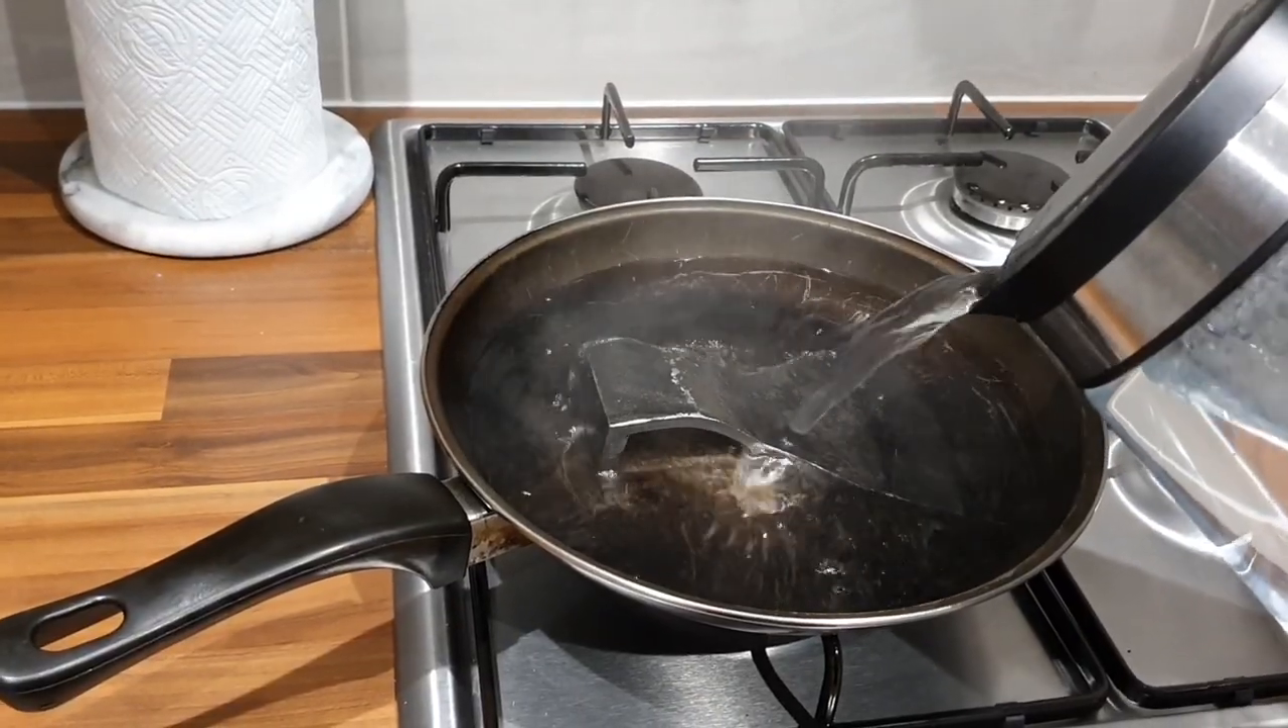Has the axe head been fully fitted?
No.